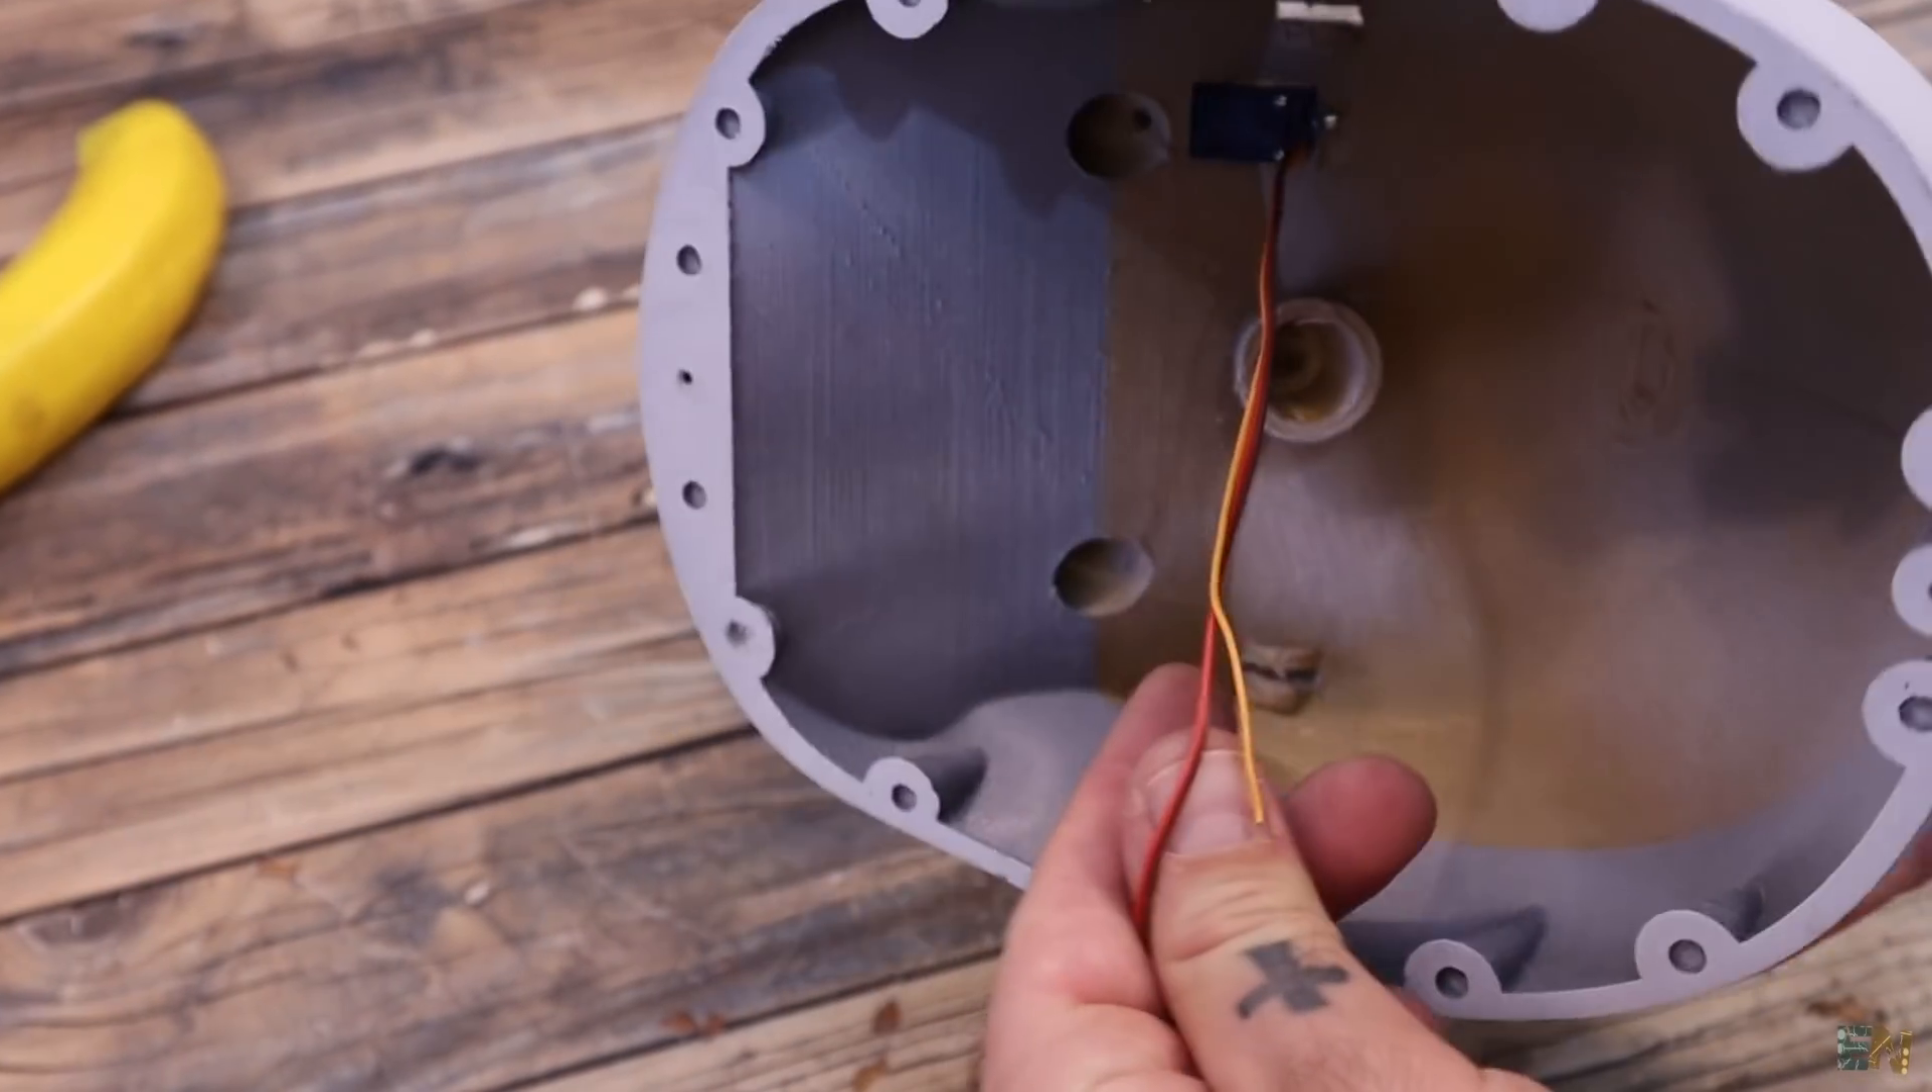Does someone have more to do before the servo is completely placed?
No.